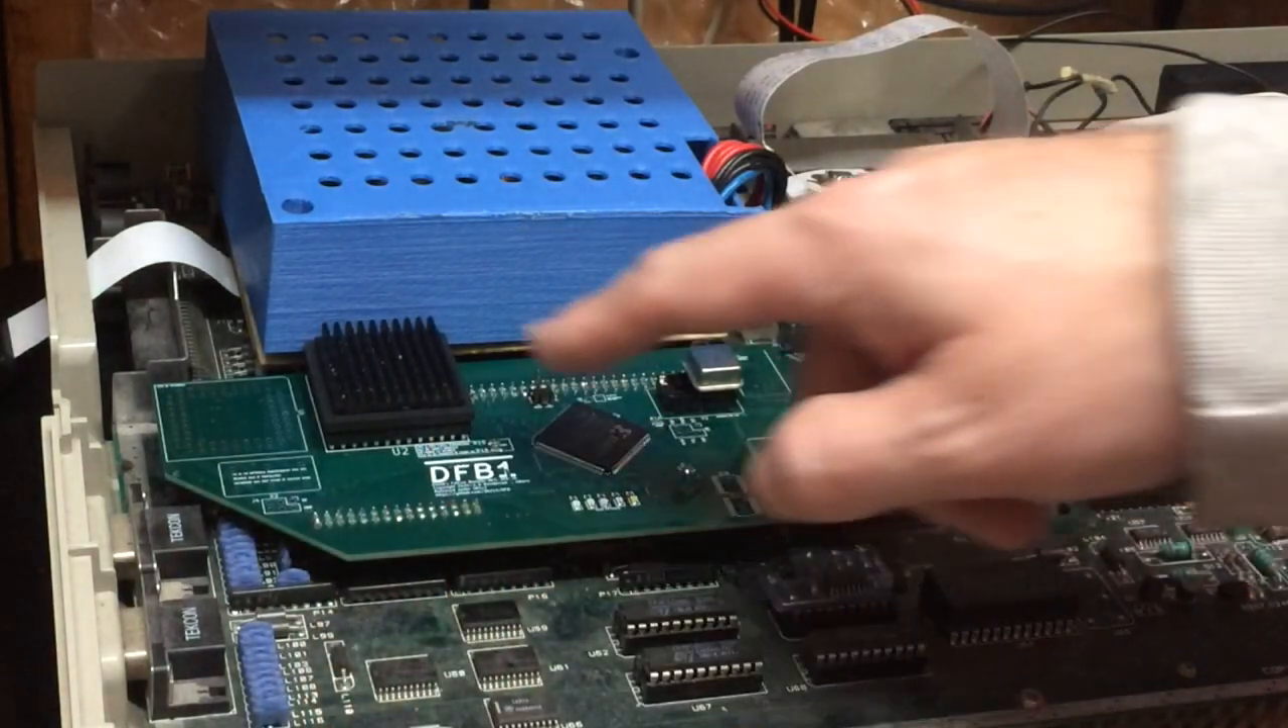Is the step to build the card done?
Yes.